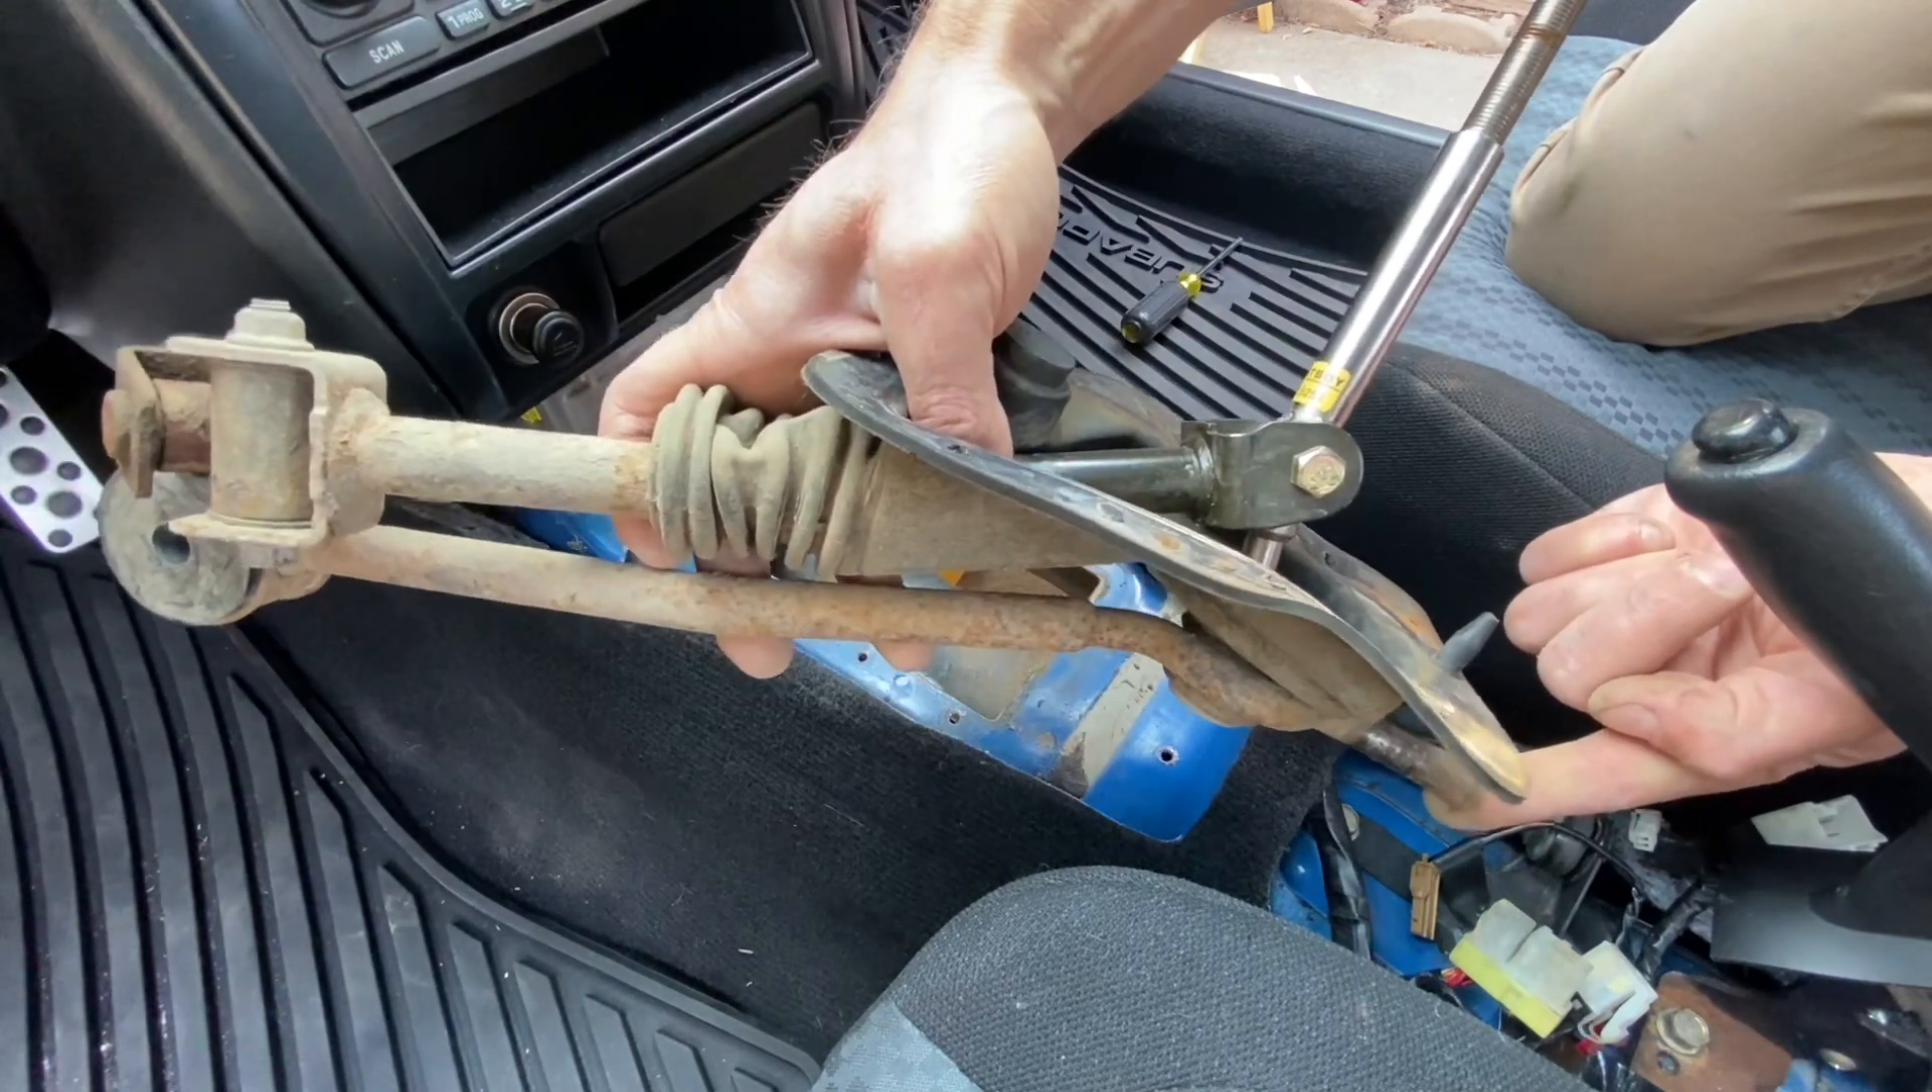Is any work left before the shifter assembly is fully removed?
No.